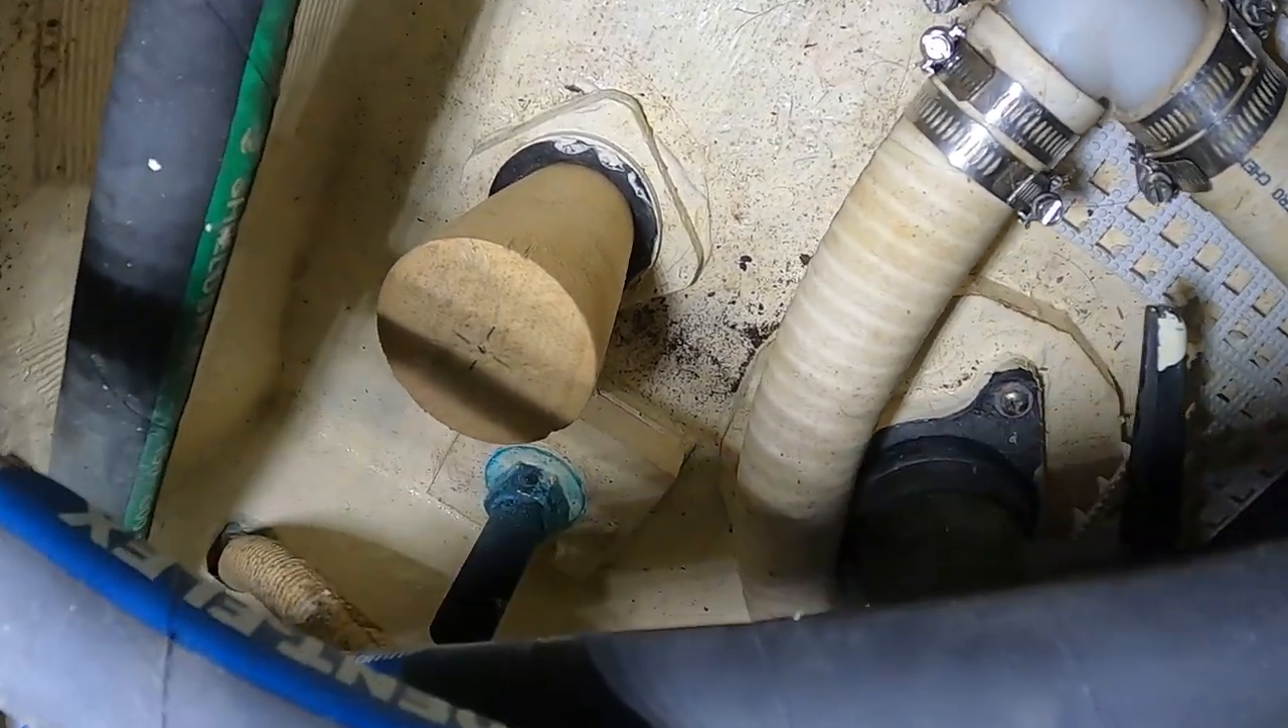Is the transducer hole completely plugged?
Yes.